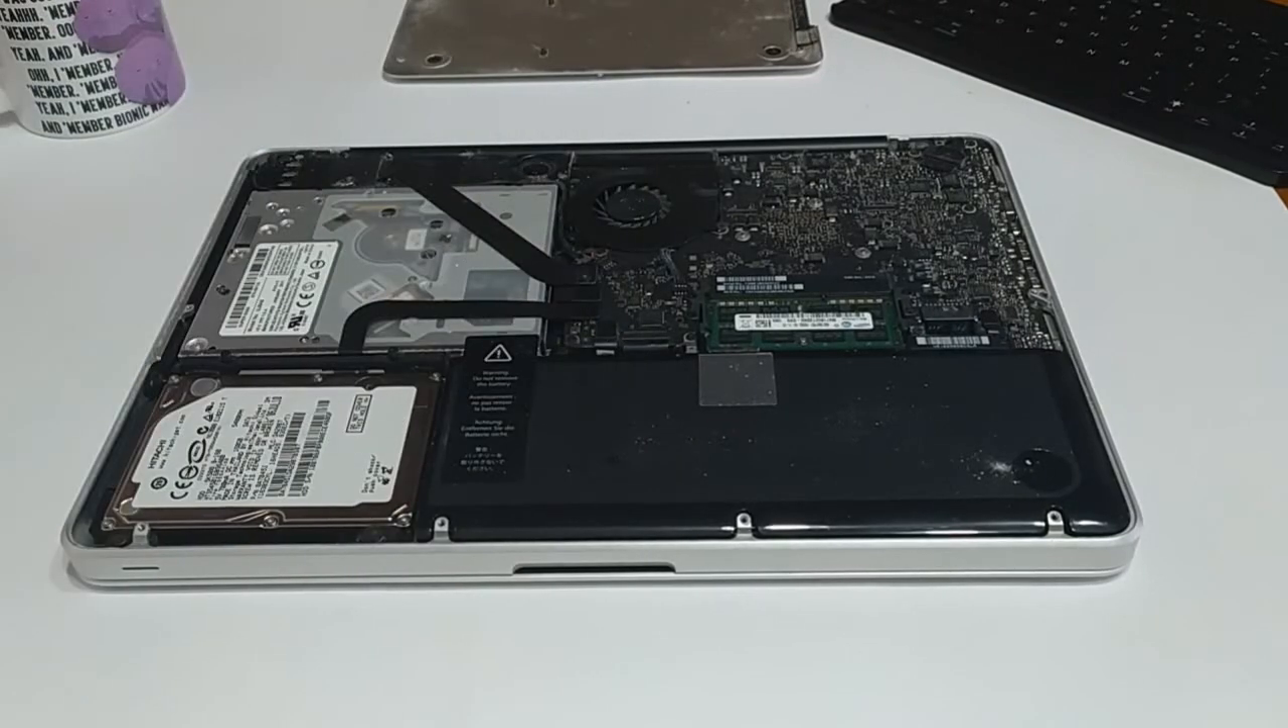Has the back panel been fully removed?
Yes.